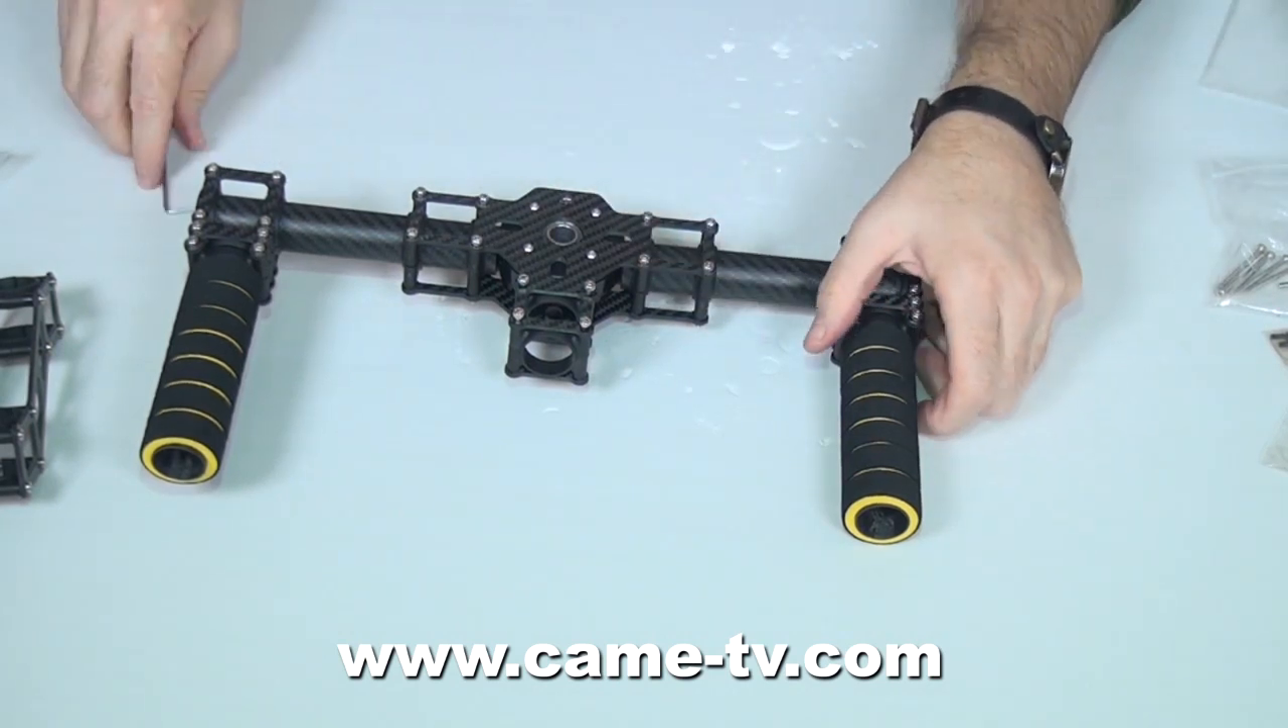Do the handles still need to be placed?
No.